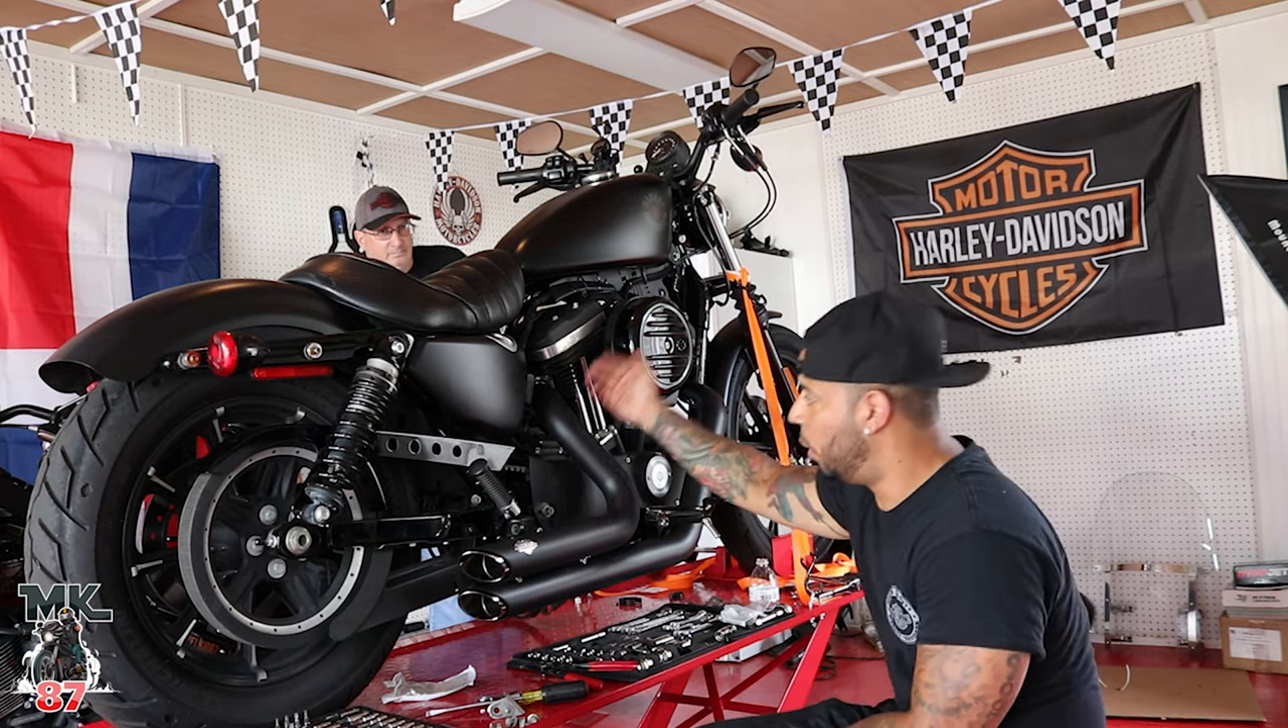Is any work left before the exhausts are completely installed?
No.